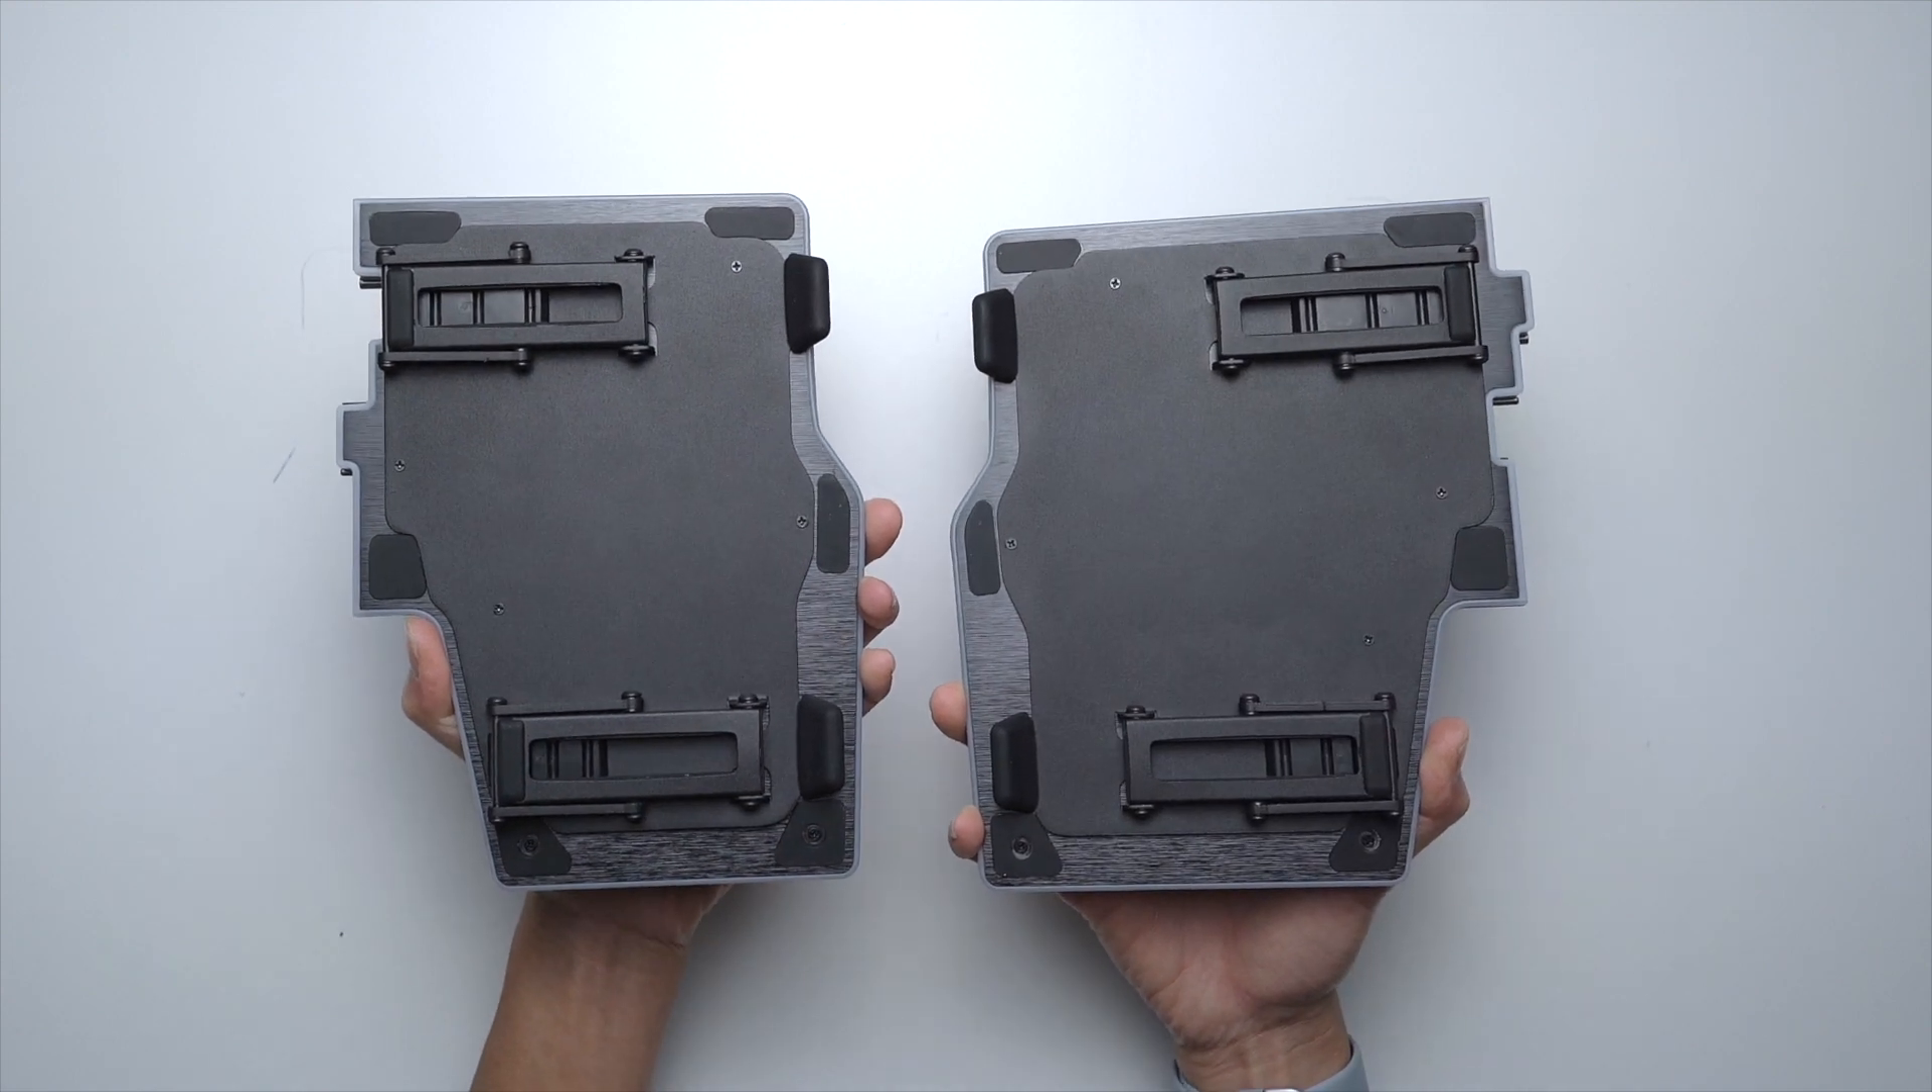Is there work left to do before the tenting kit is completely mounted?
No.